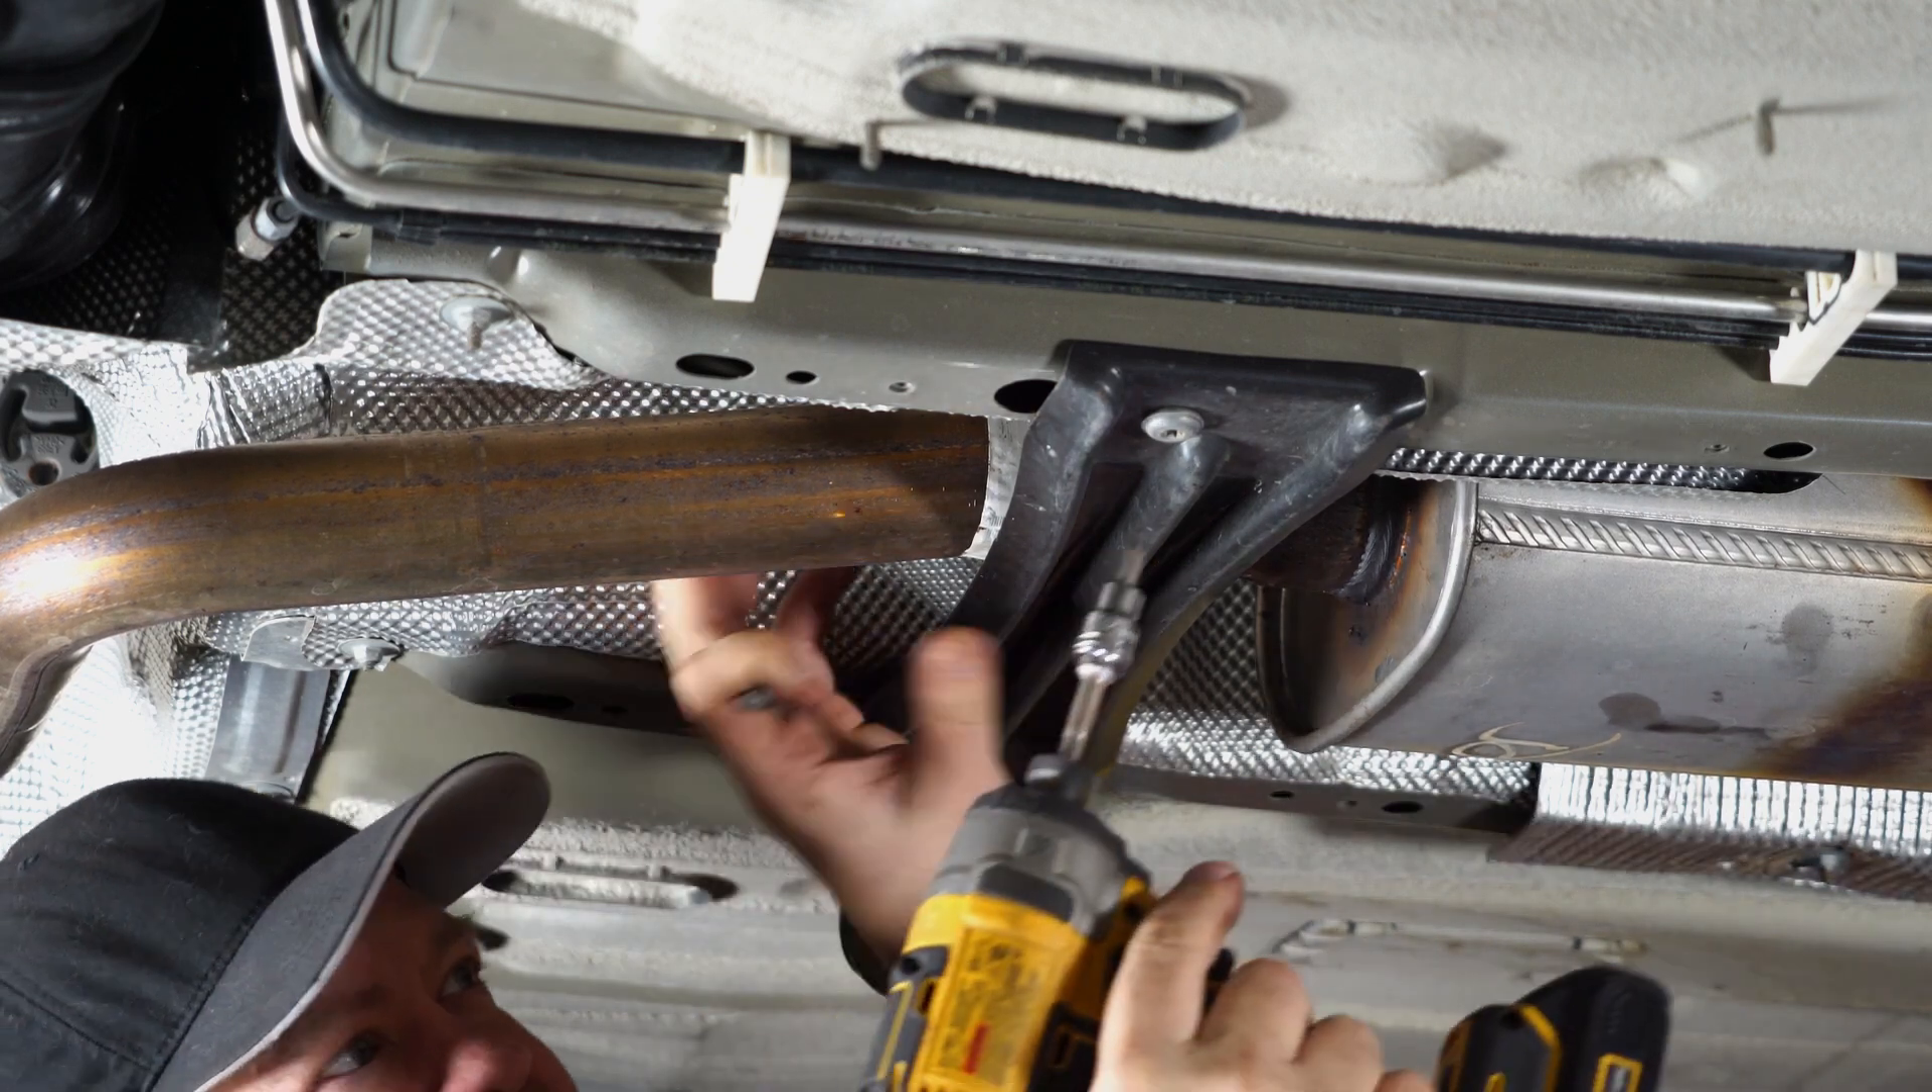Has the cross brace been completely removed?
No.